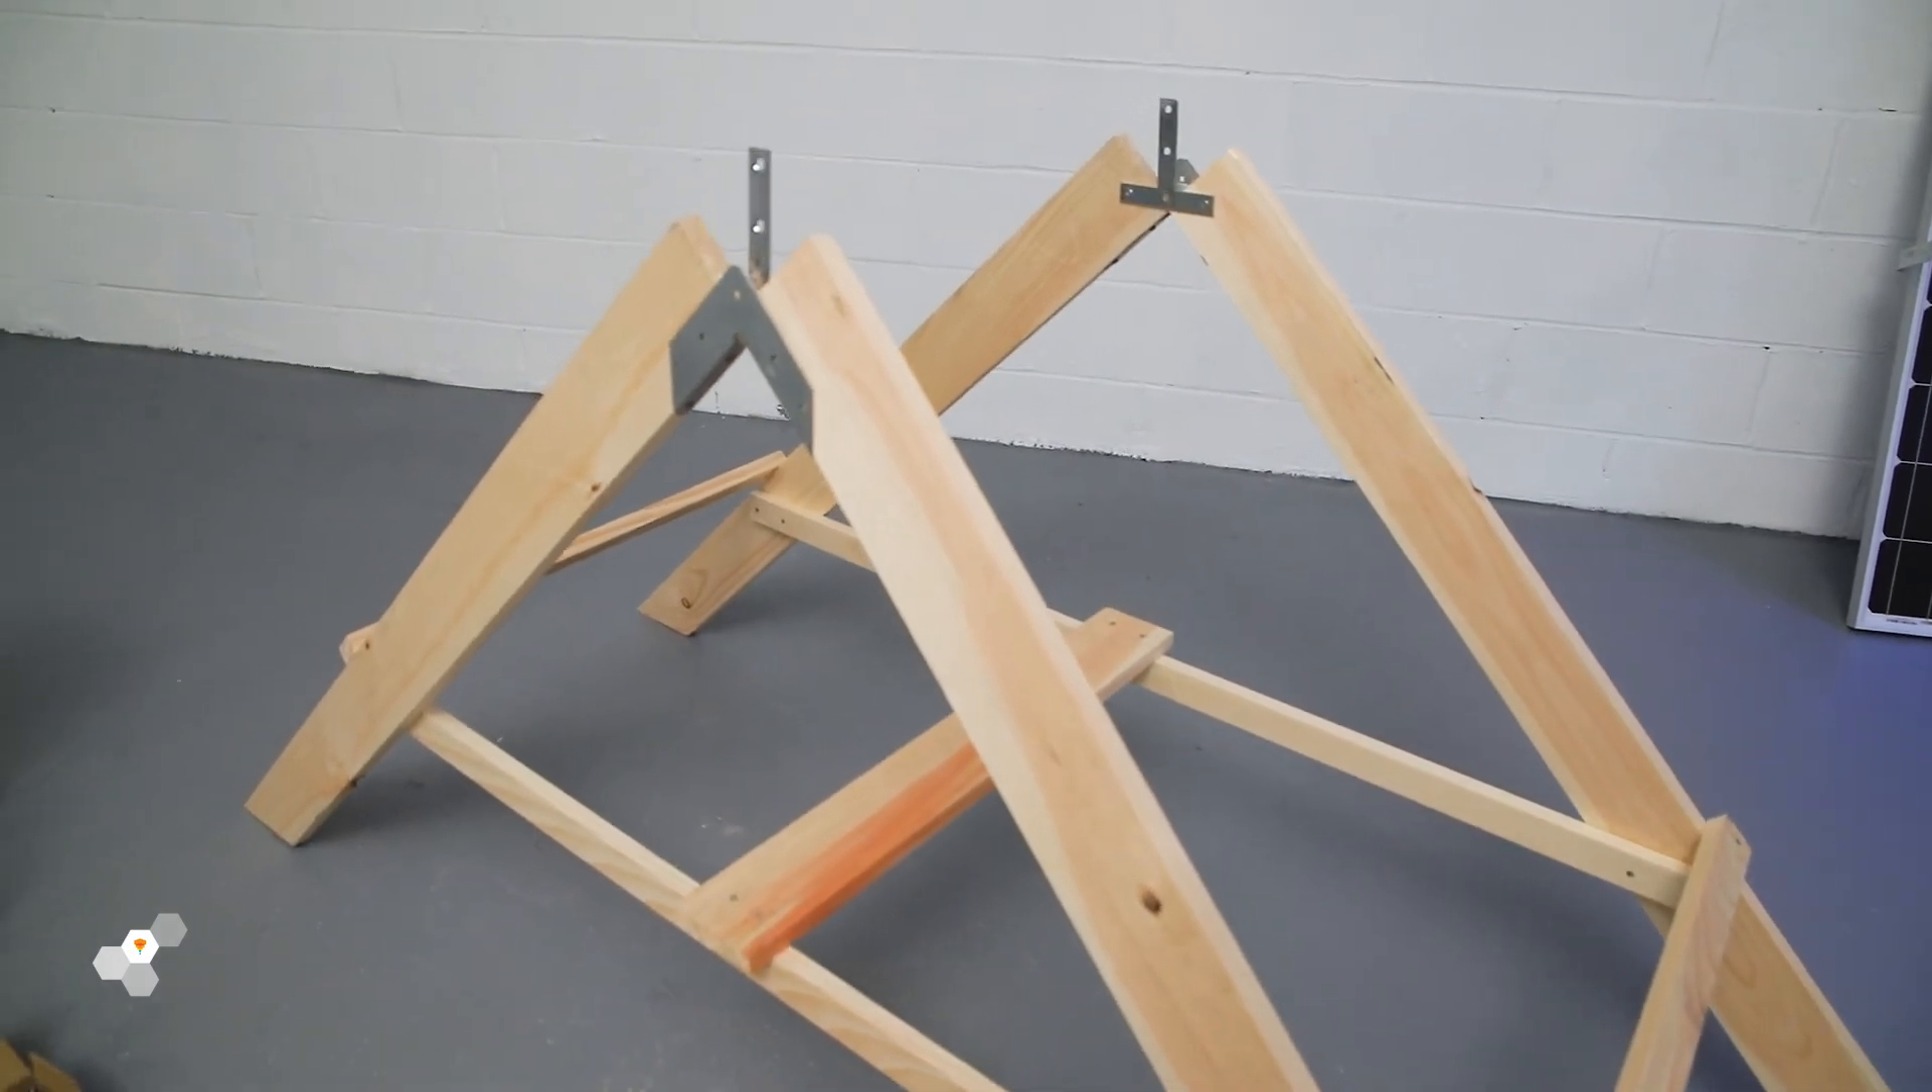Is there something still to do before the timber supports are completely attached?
No.